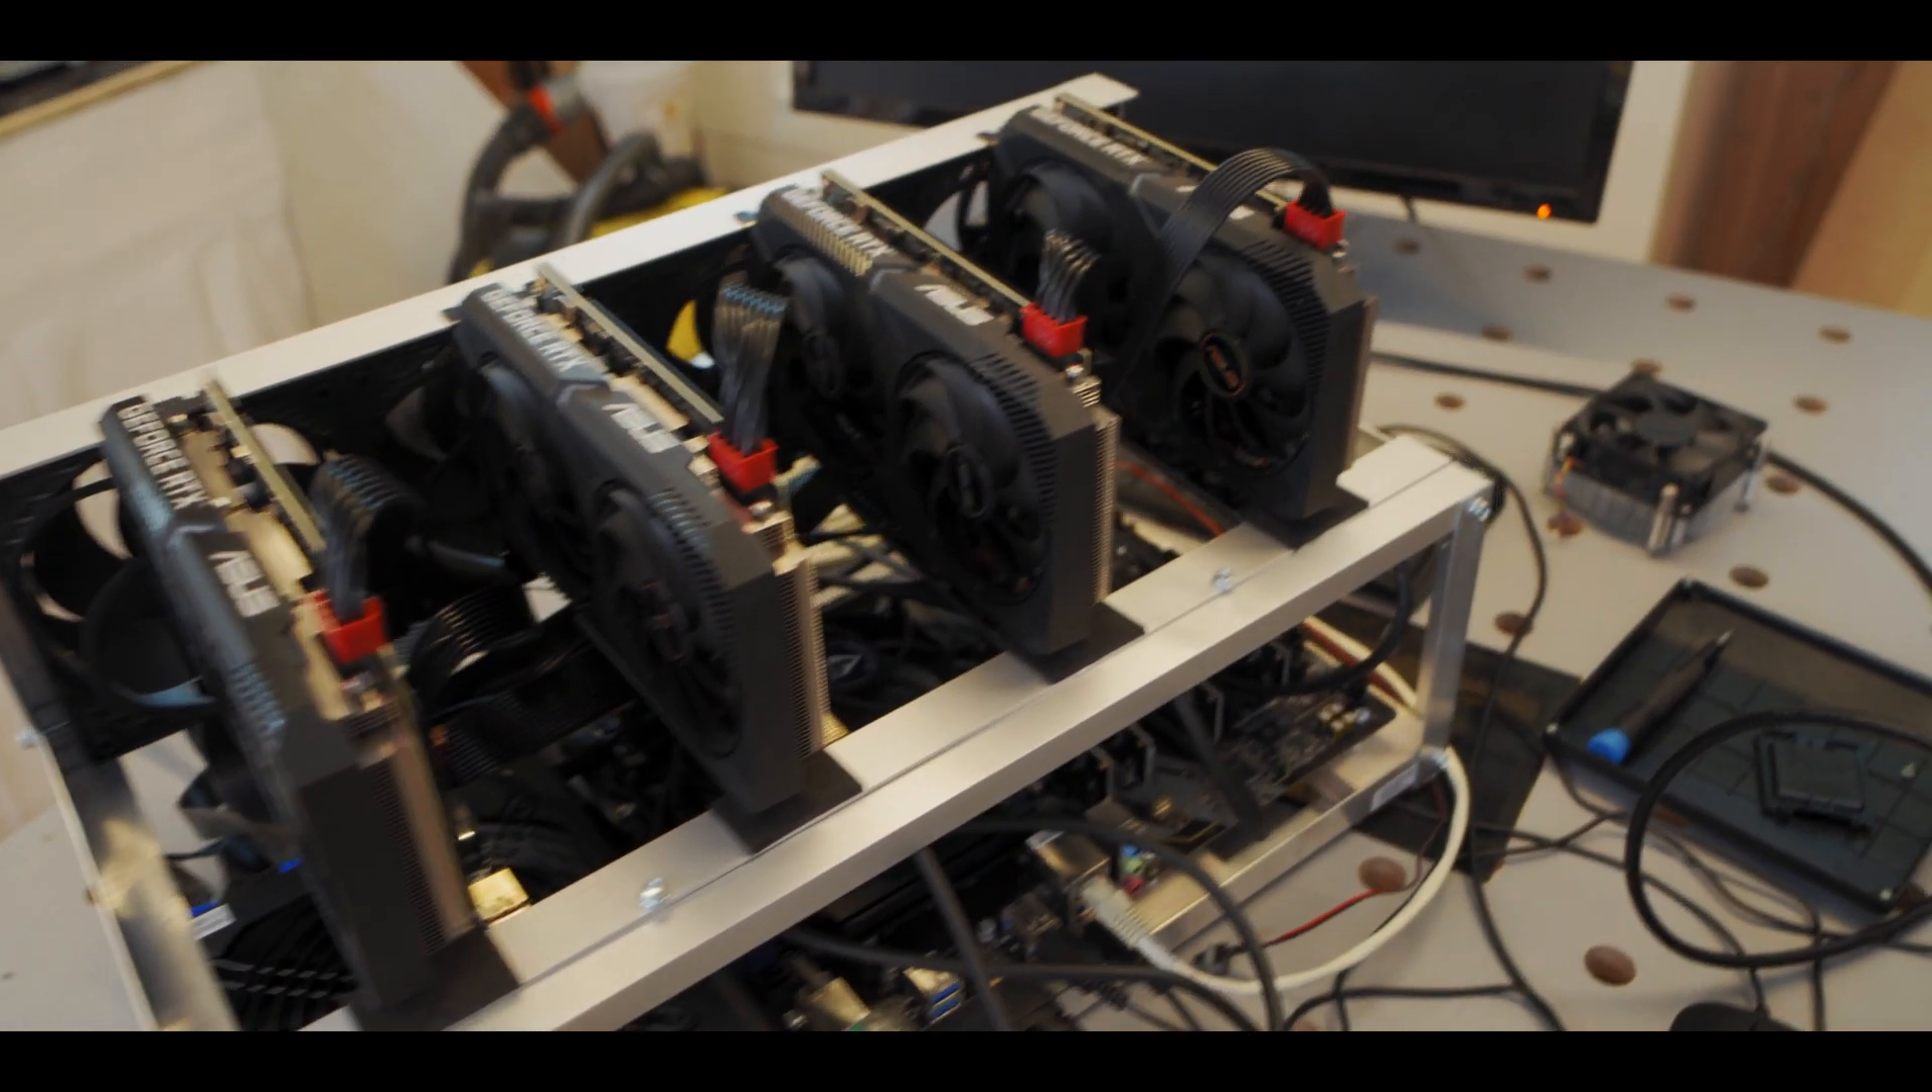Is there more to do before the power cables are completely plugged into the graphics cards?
No.